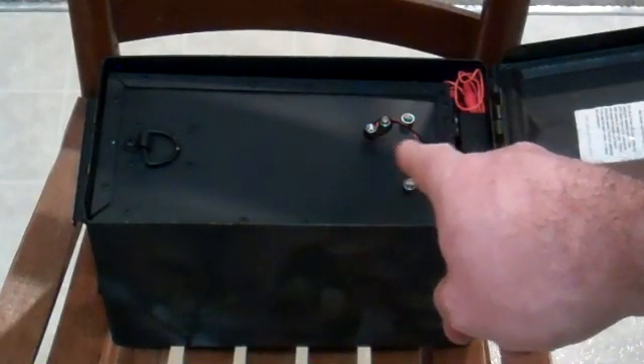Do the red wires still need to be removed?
Yes.